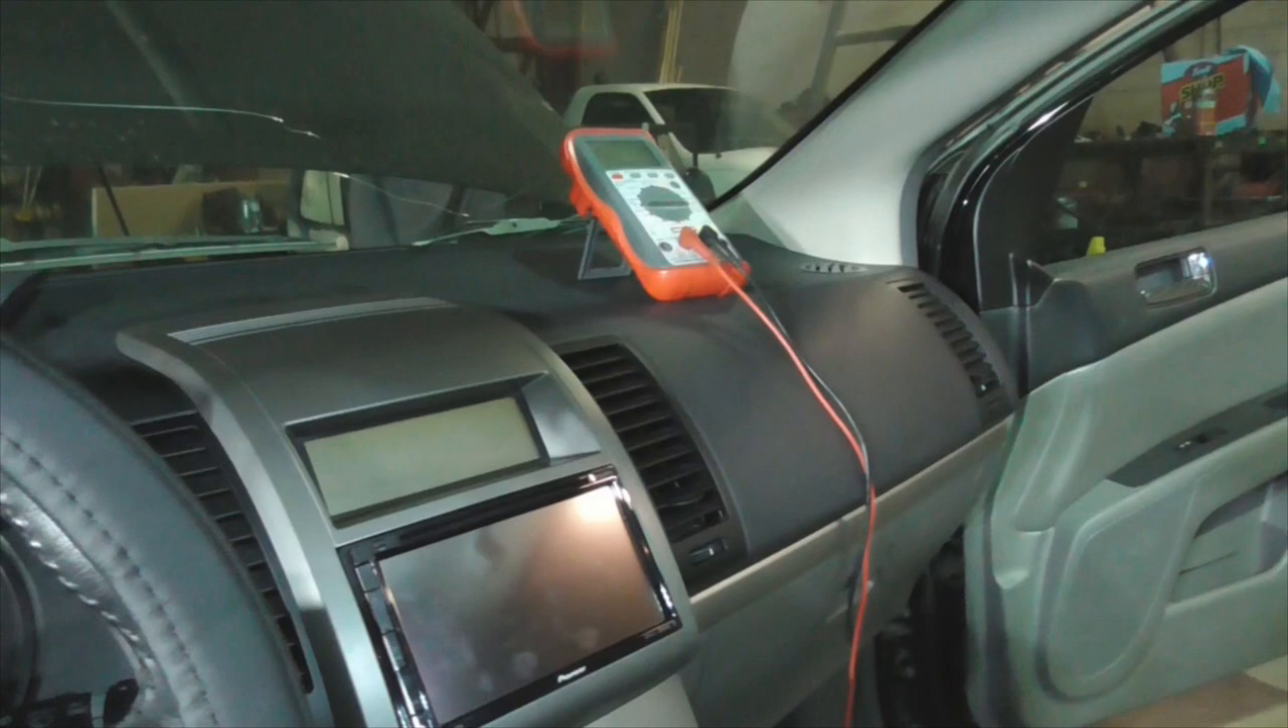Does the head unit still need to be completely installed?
No.